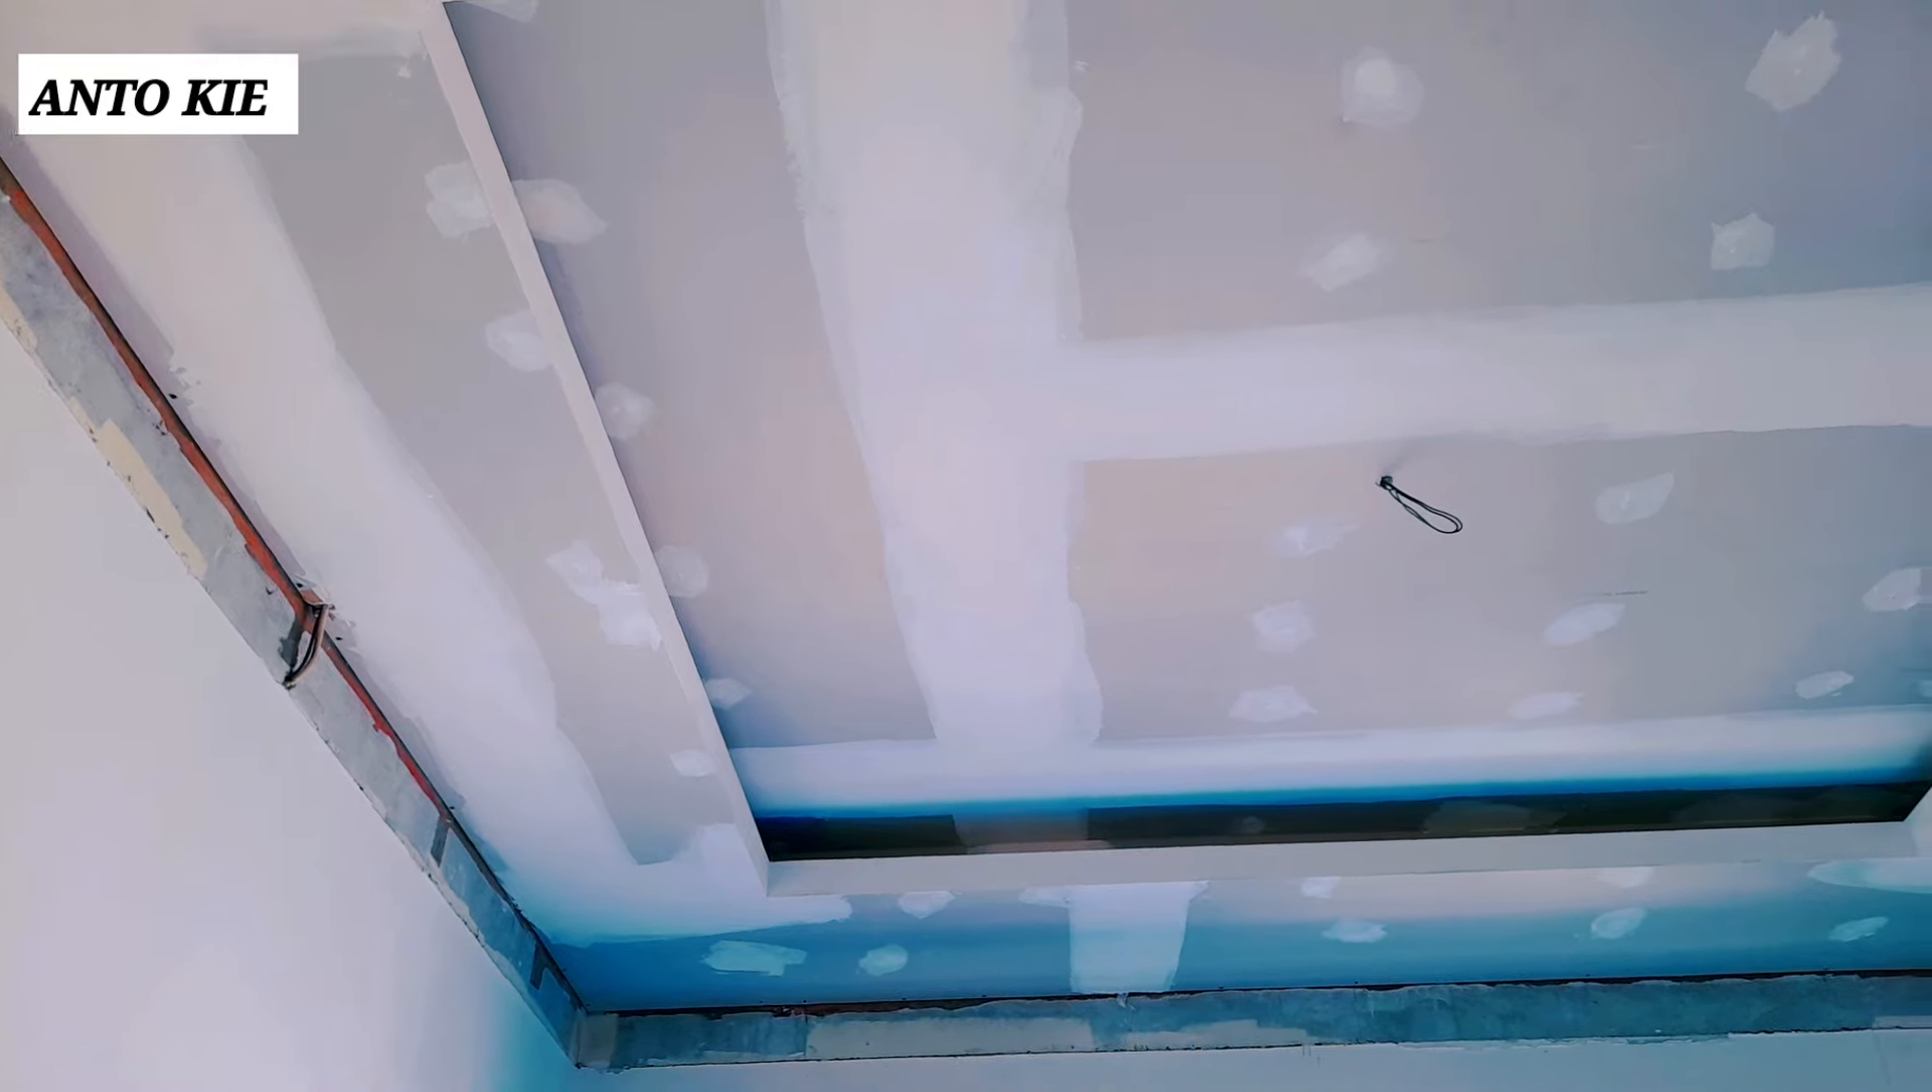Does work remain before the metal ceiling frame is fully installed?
No.